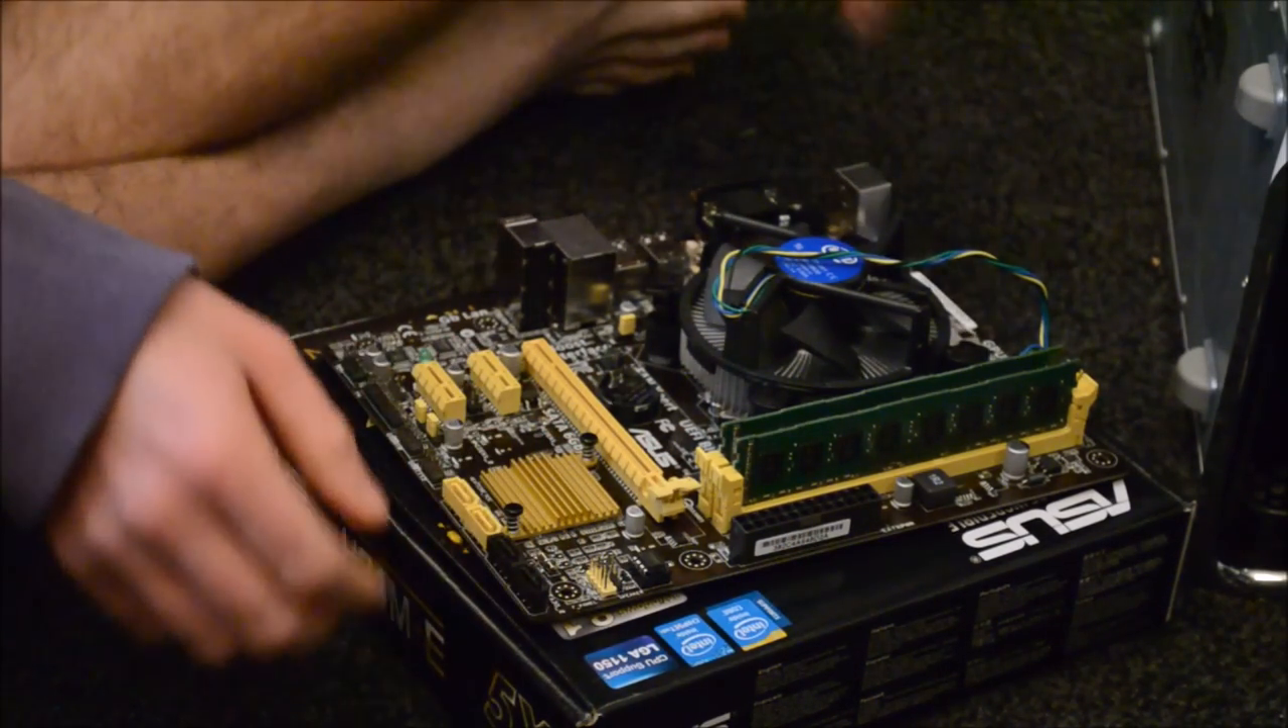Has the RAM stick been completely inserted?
Yes.